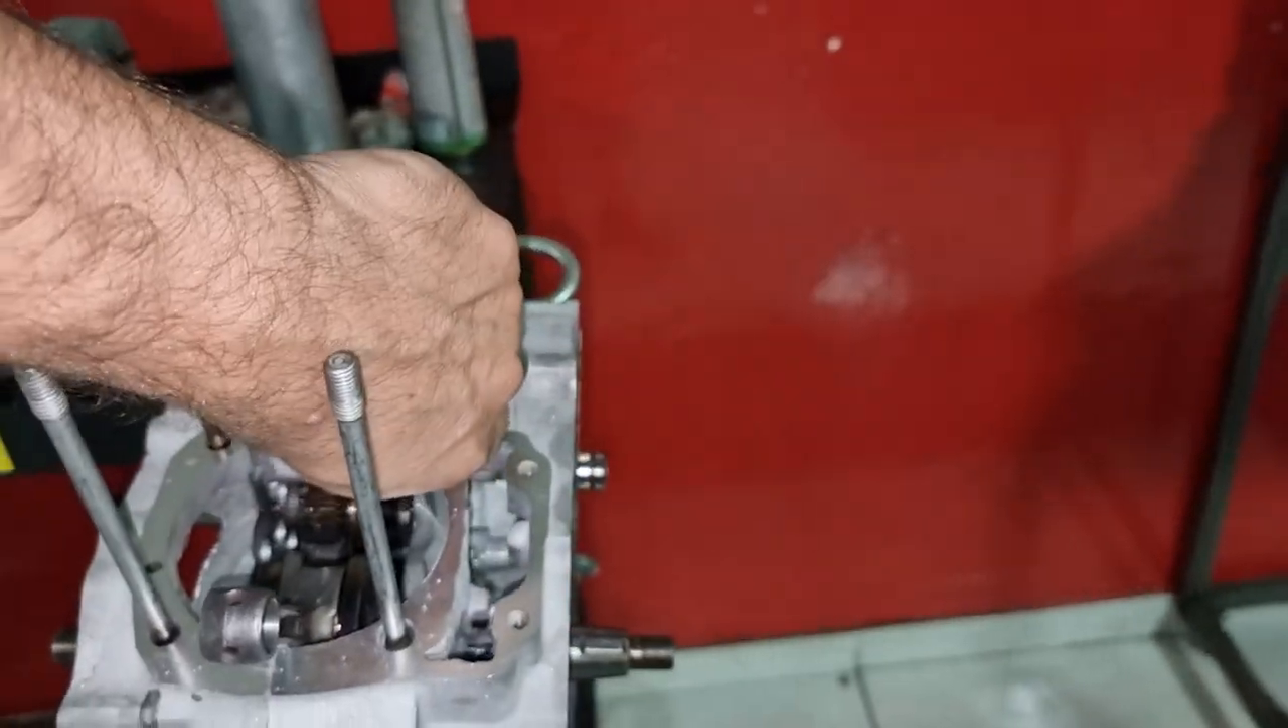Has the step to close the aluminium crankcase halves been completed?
Yes.